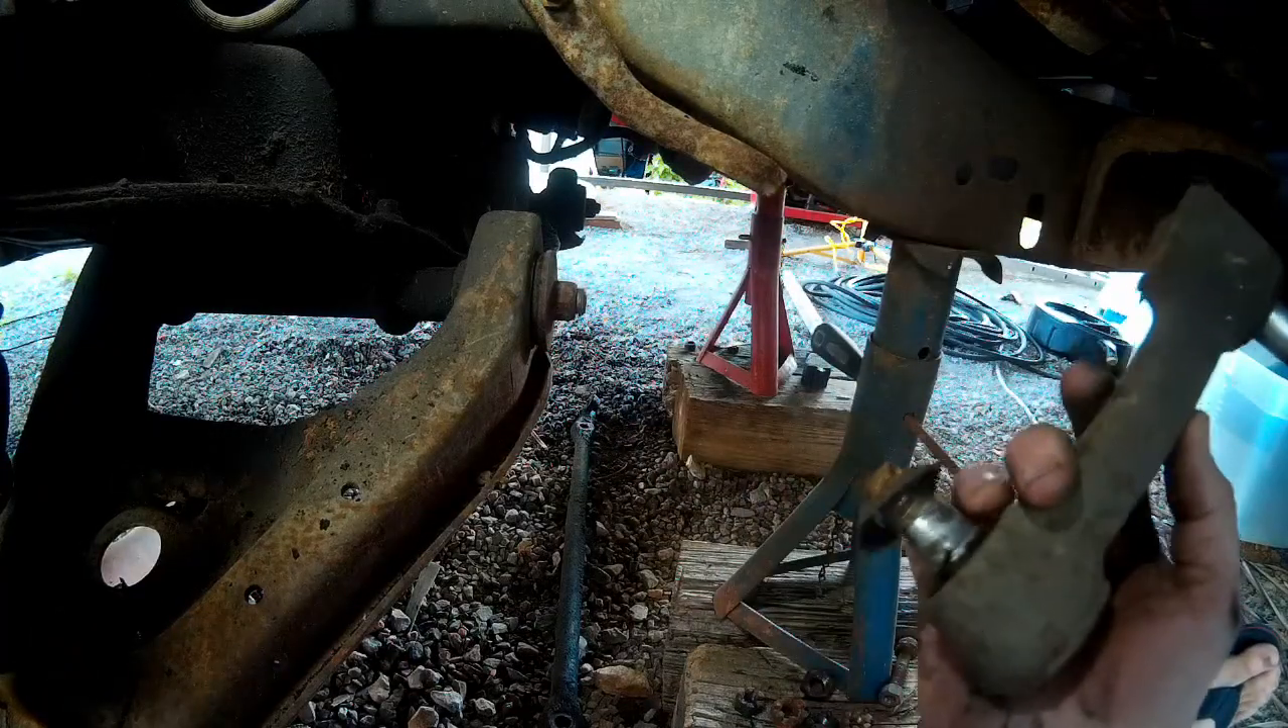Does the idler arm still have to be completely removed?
No.